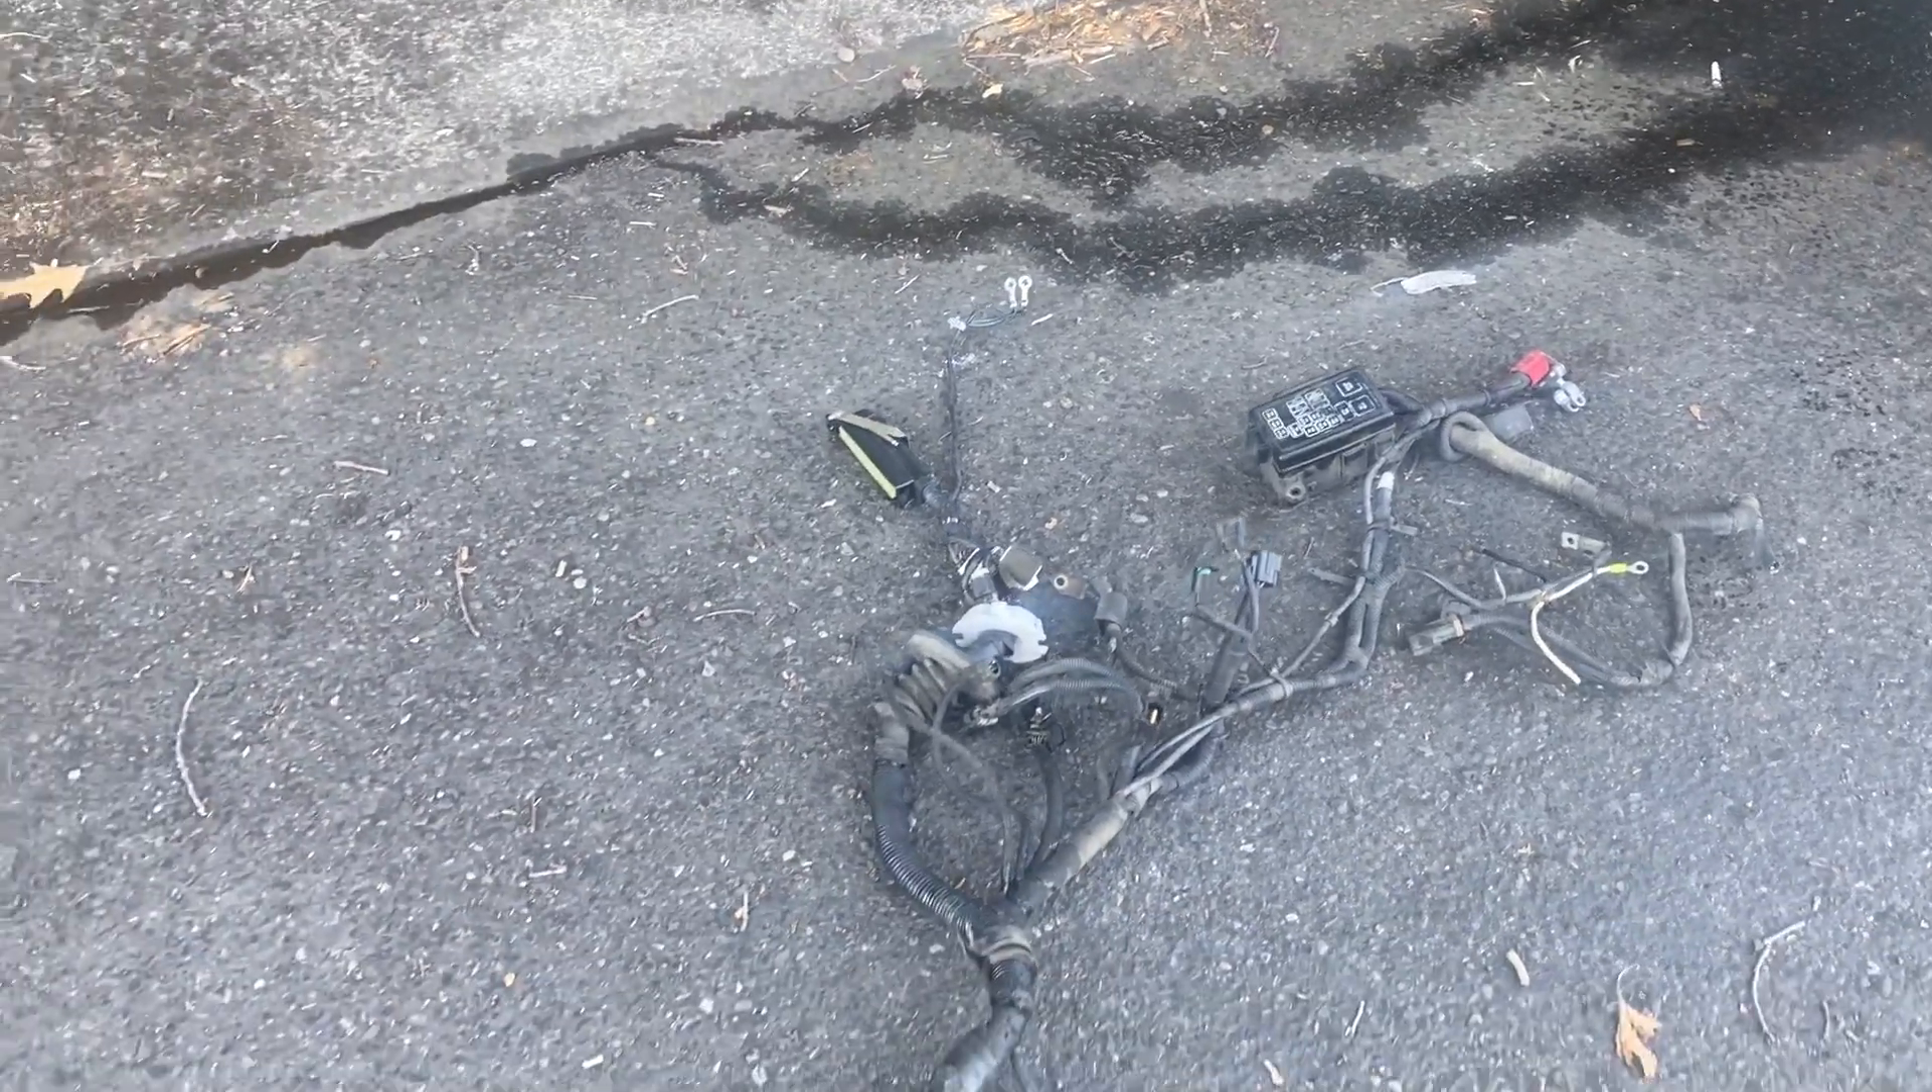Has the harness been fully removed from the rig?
Yes.